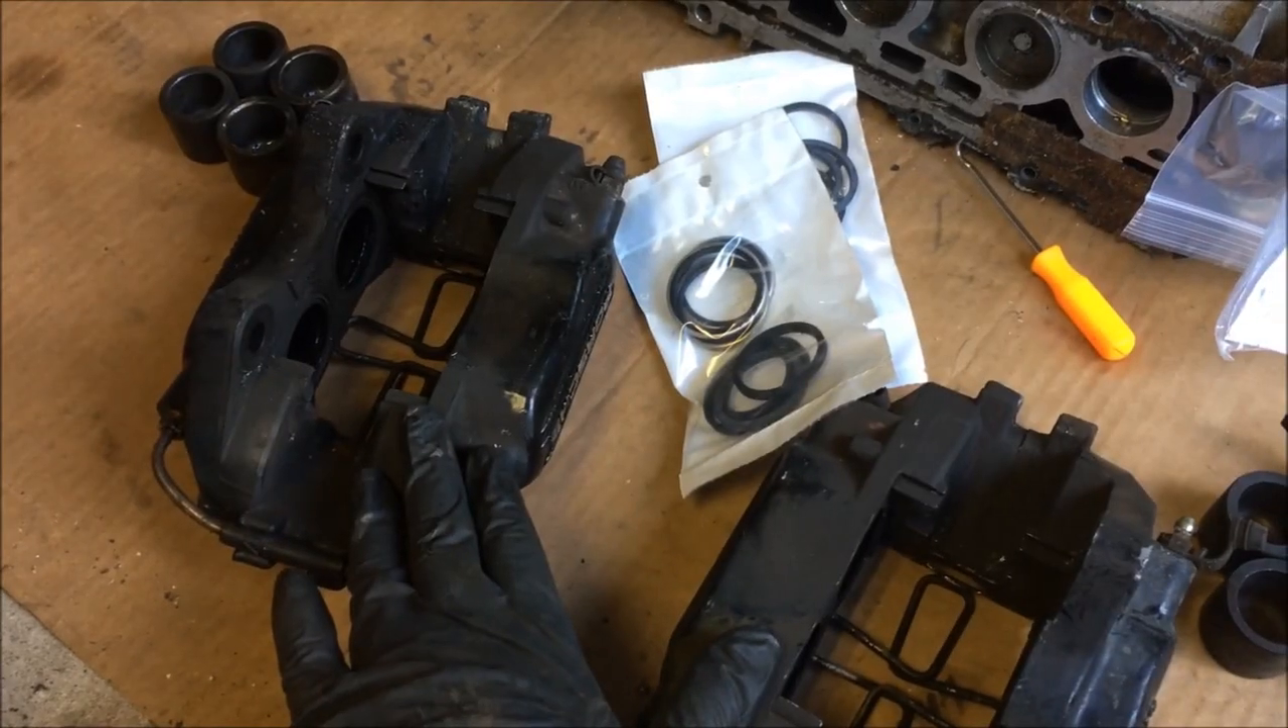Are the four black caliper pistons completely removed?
Yes.